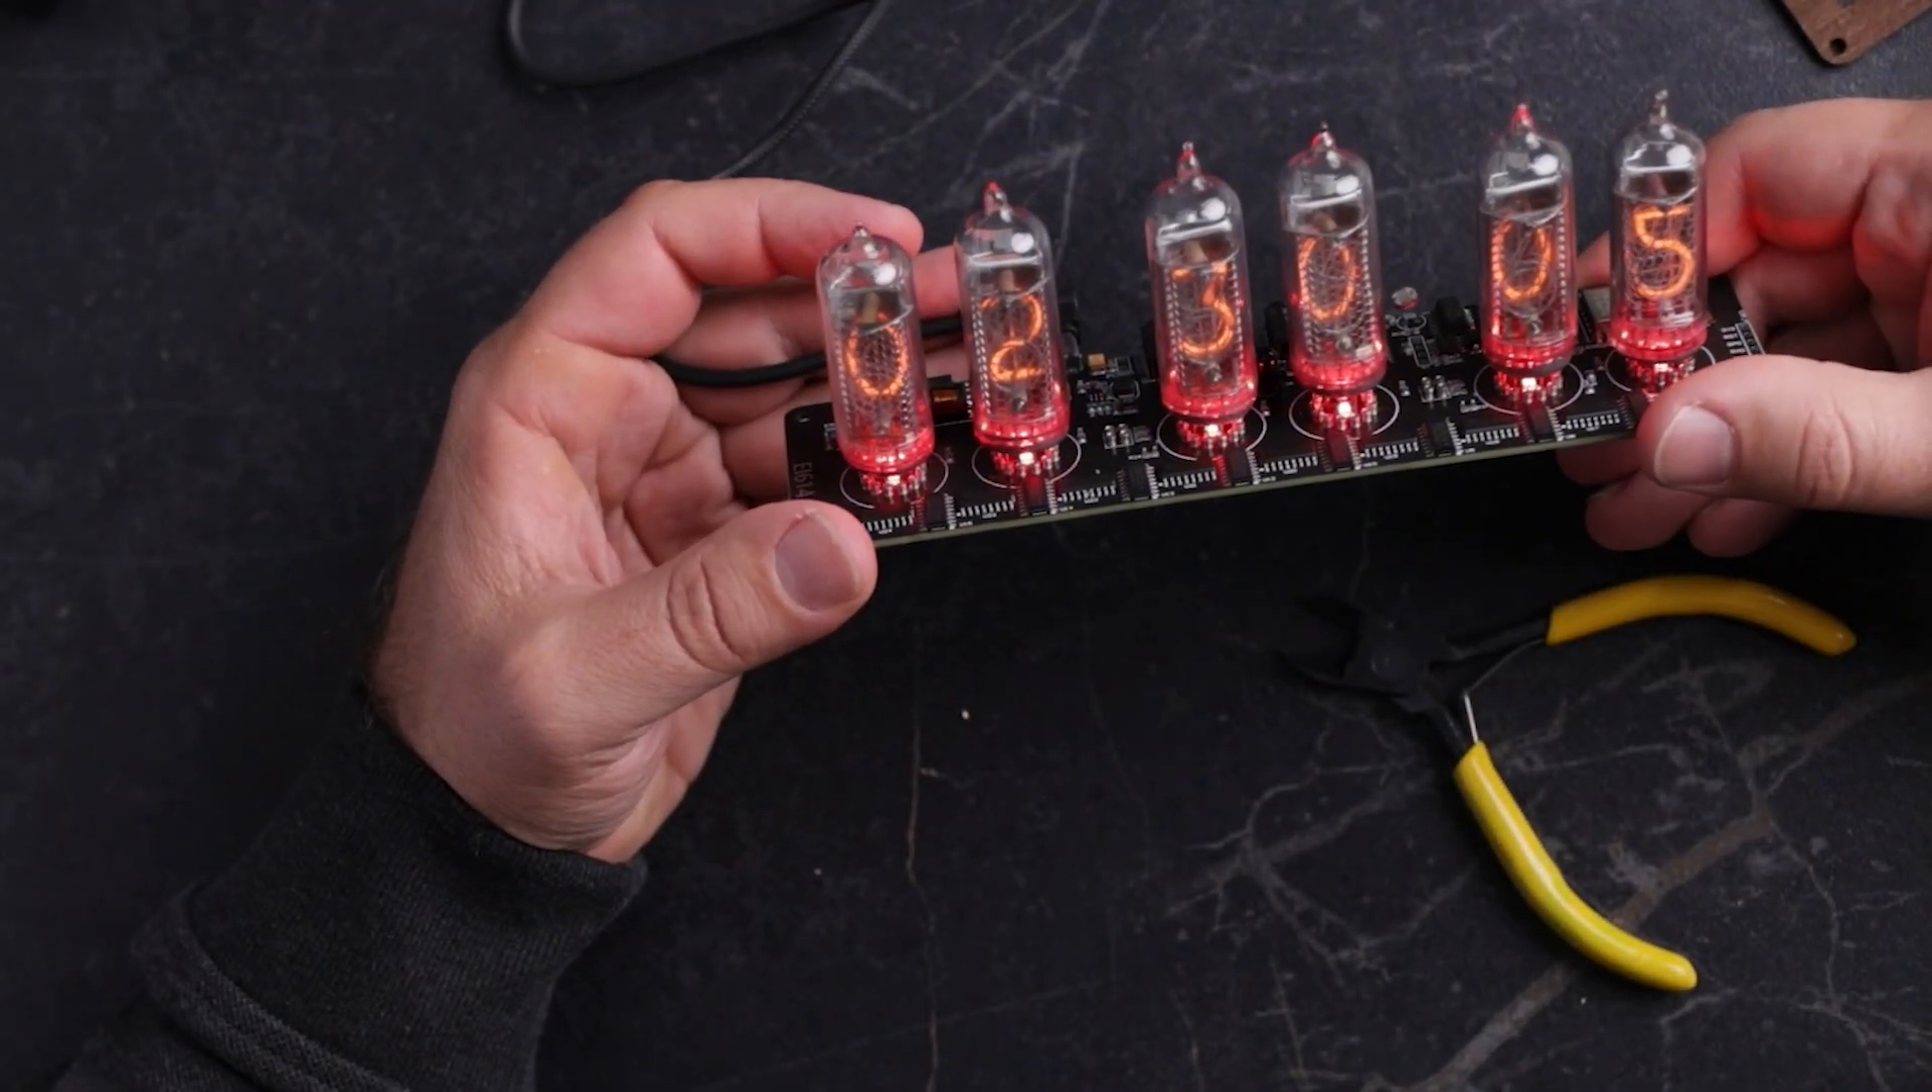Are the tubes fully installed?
Yes.